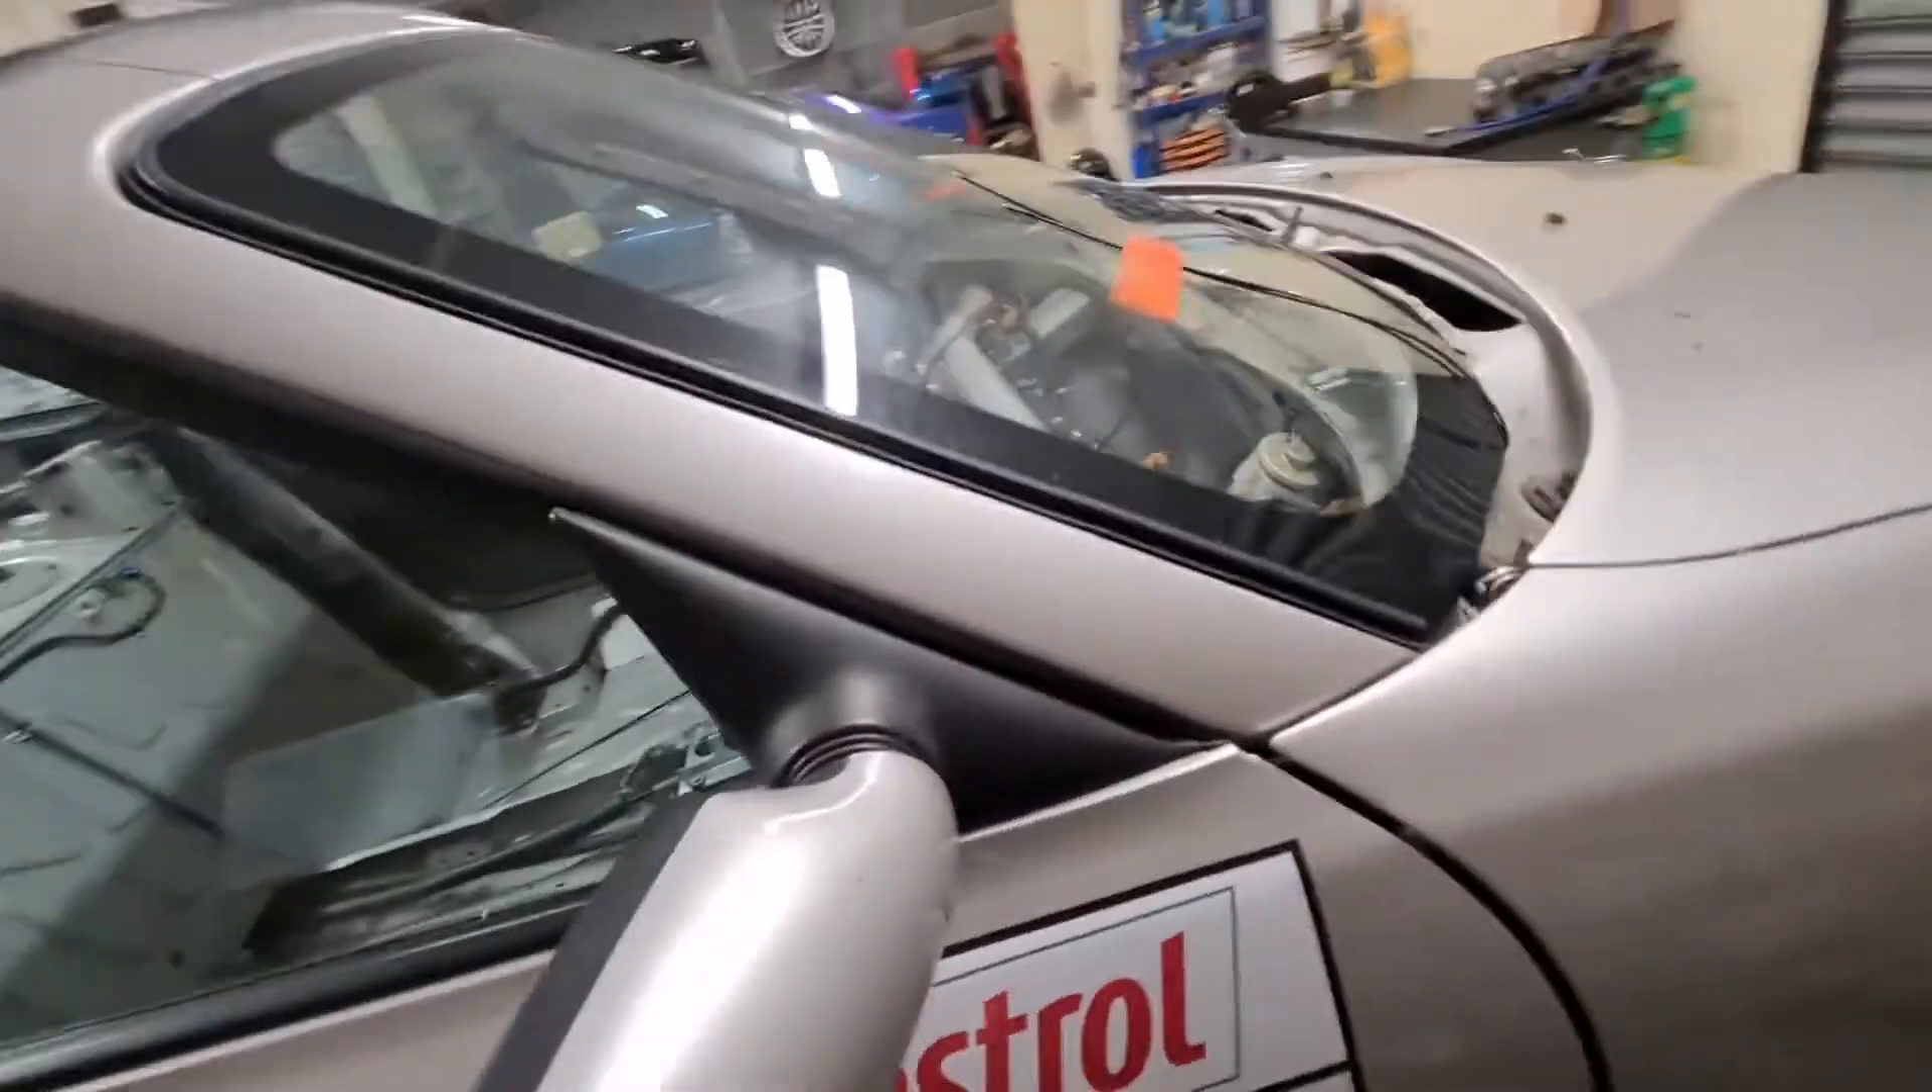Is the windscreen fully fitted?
Yes.